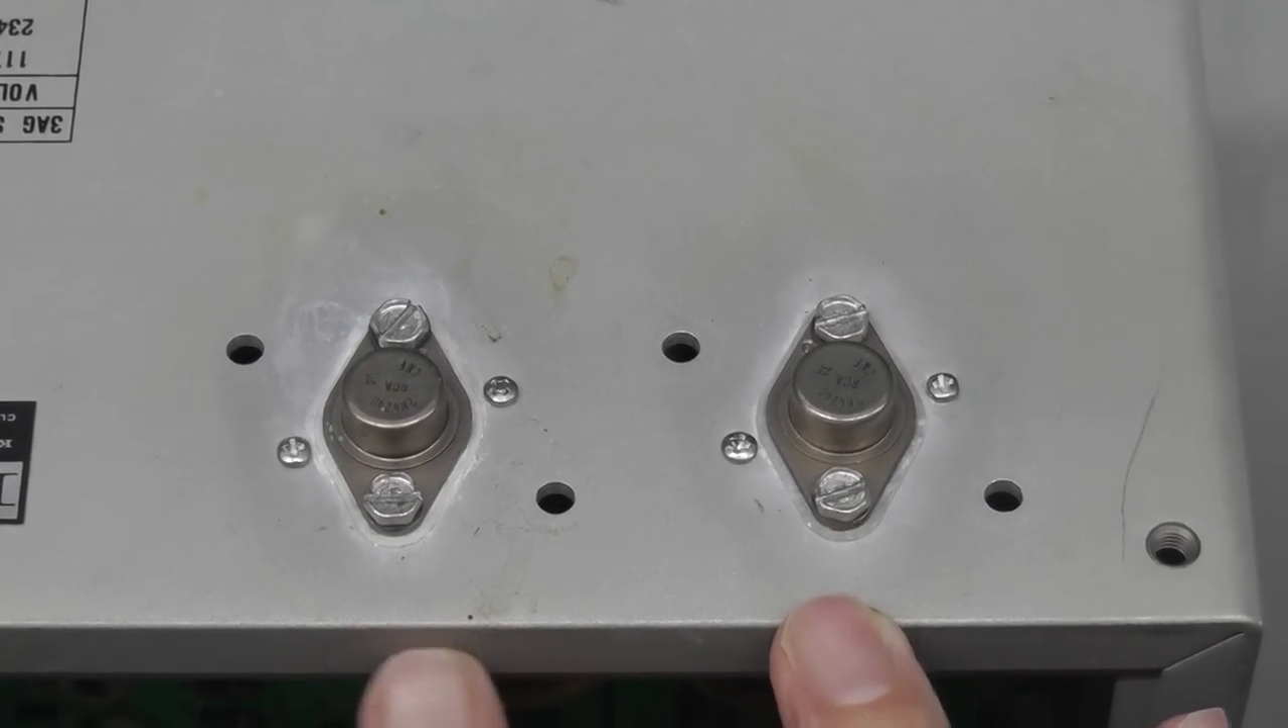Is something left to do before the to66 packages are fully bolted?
No.